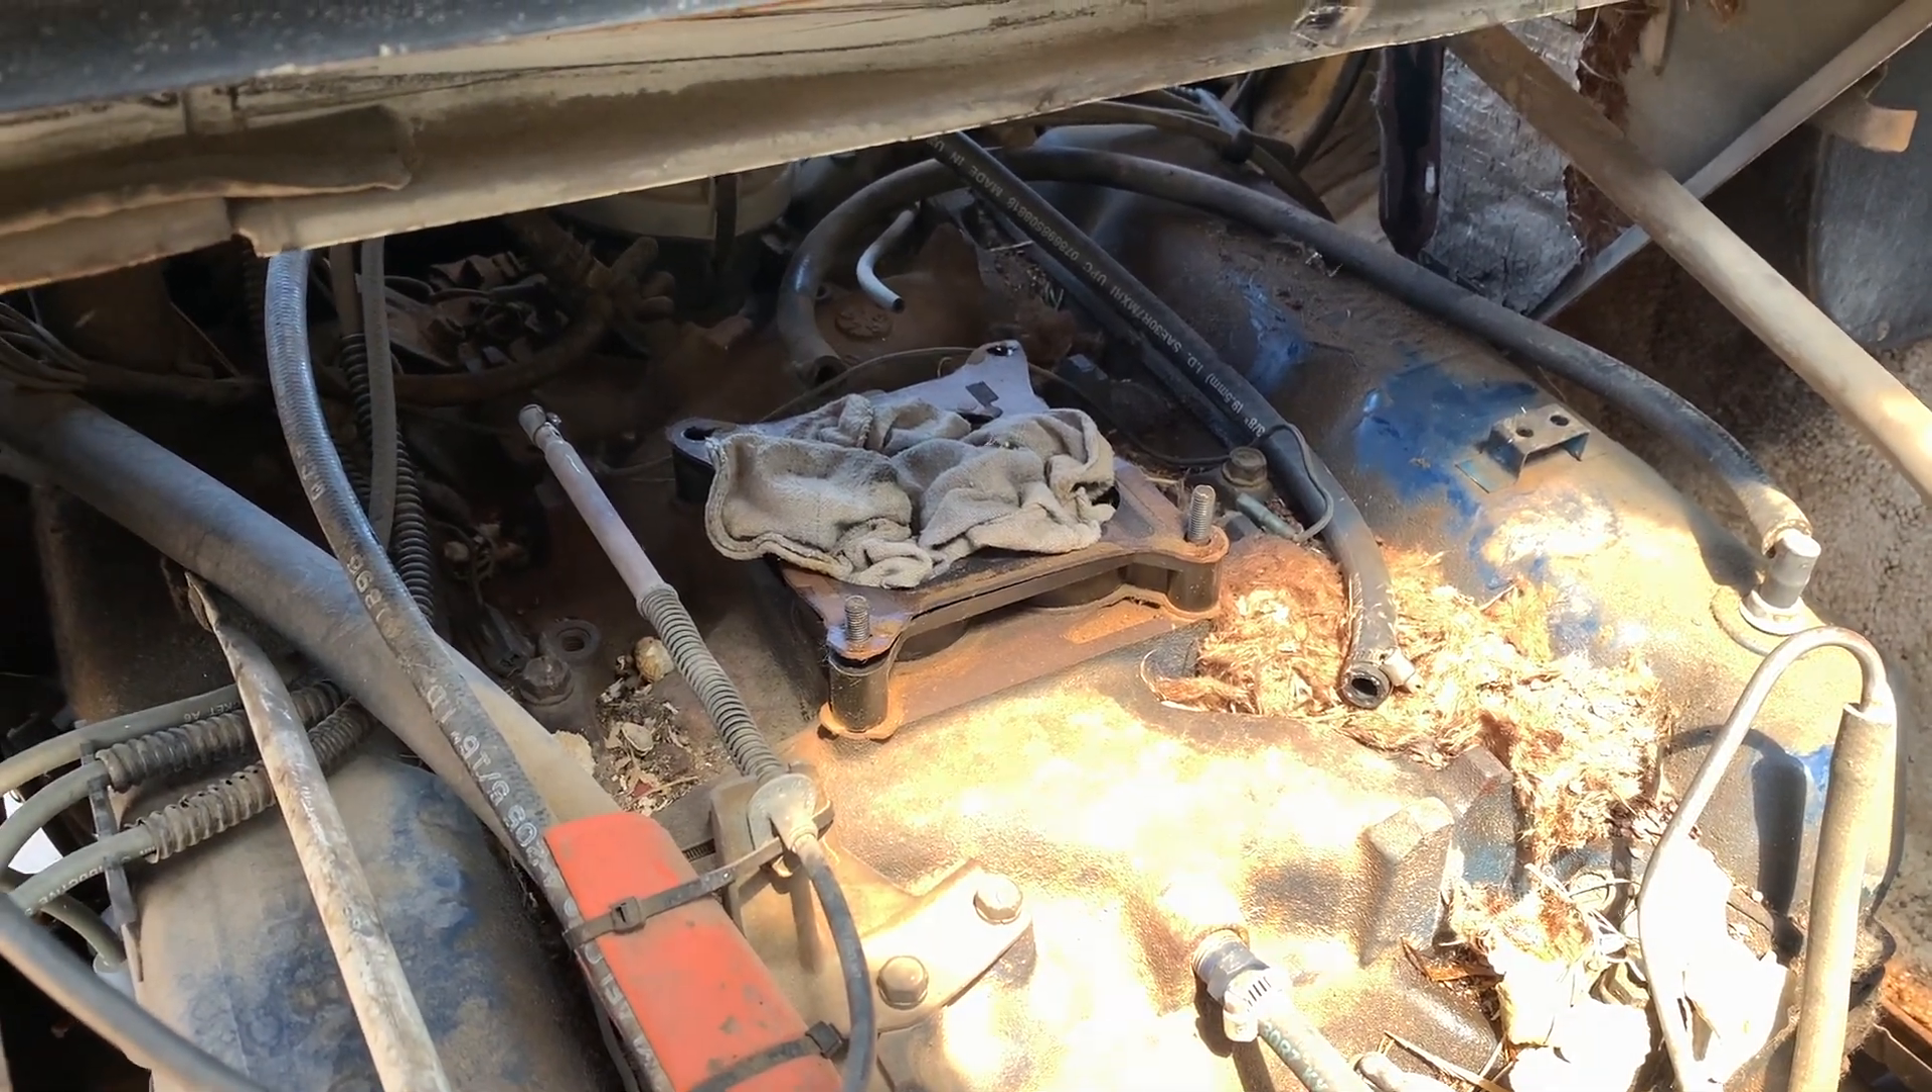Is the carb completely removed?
Yes.